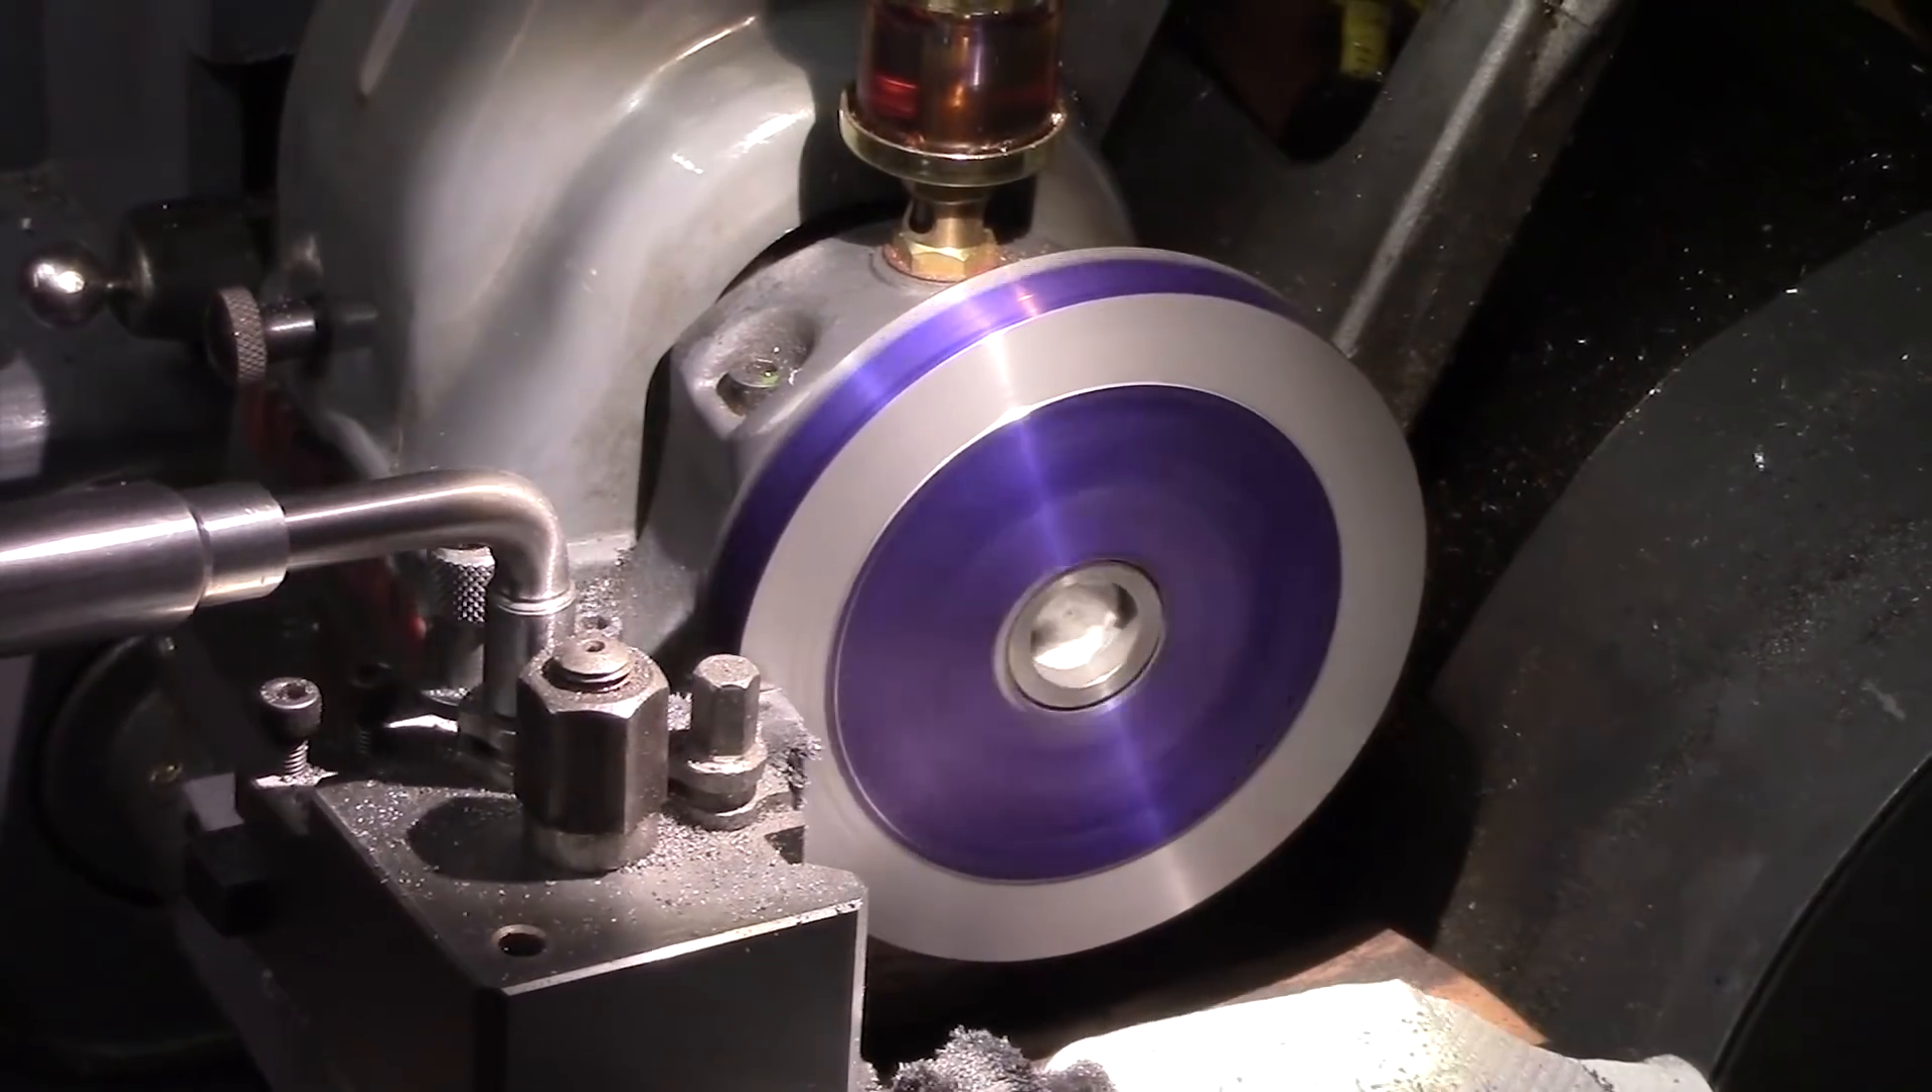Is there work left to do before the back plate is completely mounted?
No.